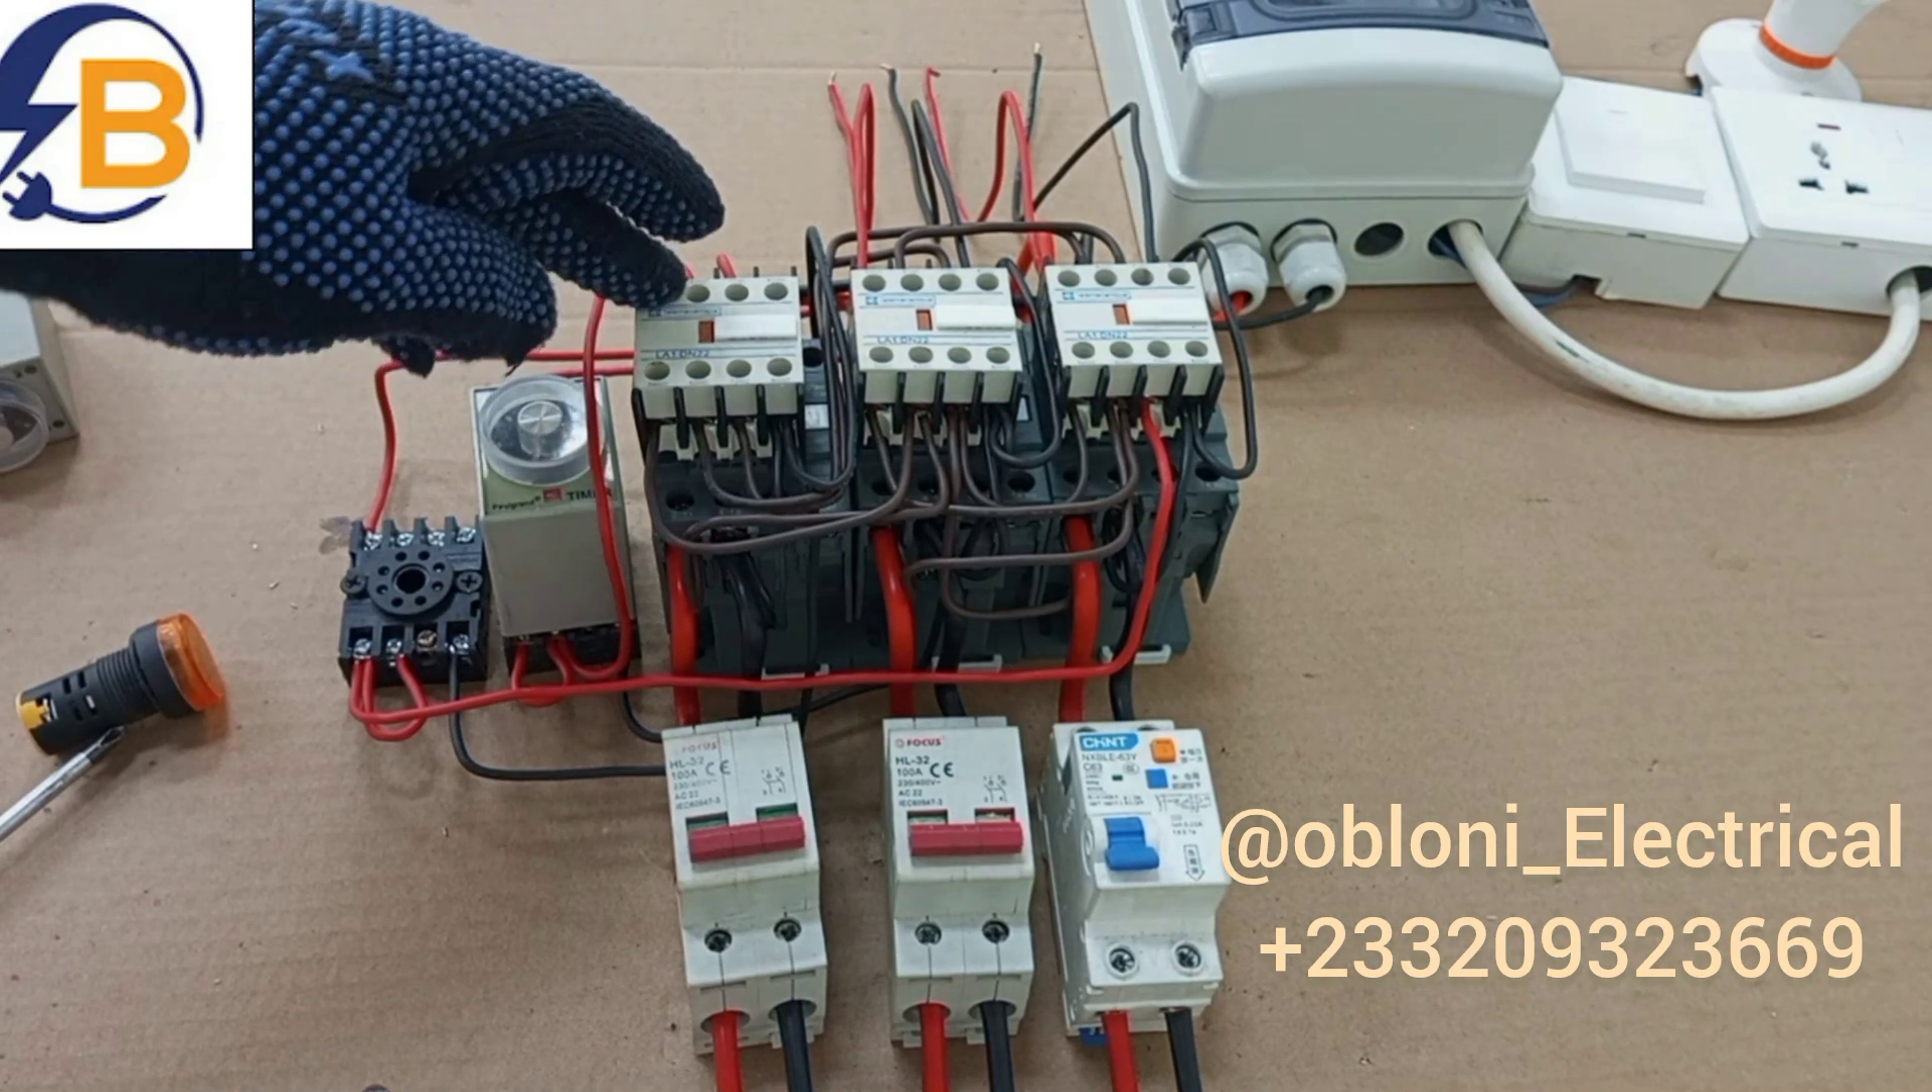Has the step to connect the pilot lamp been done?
No.